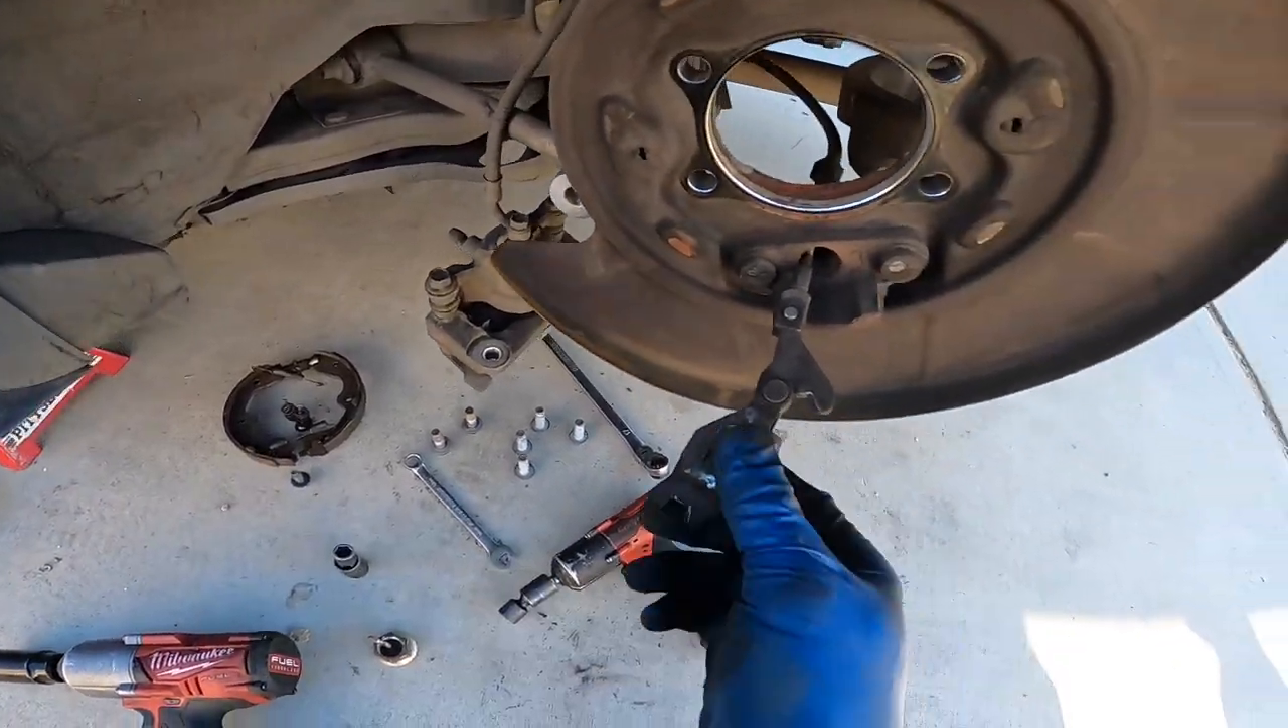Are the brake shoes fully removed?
Yes.